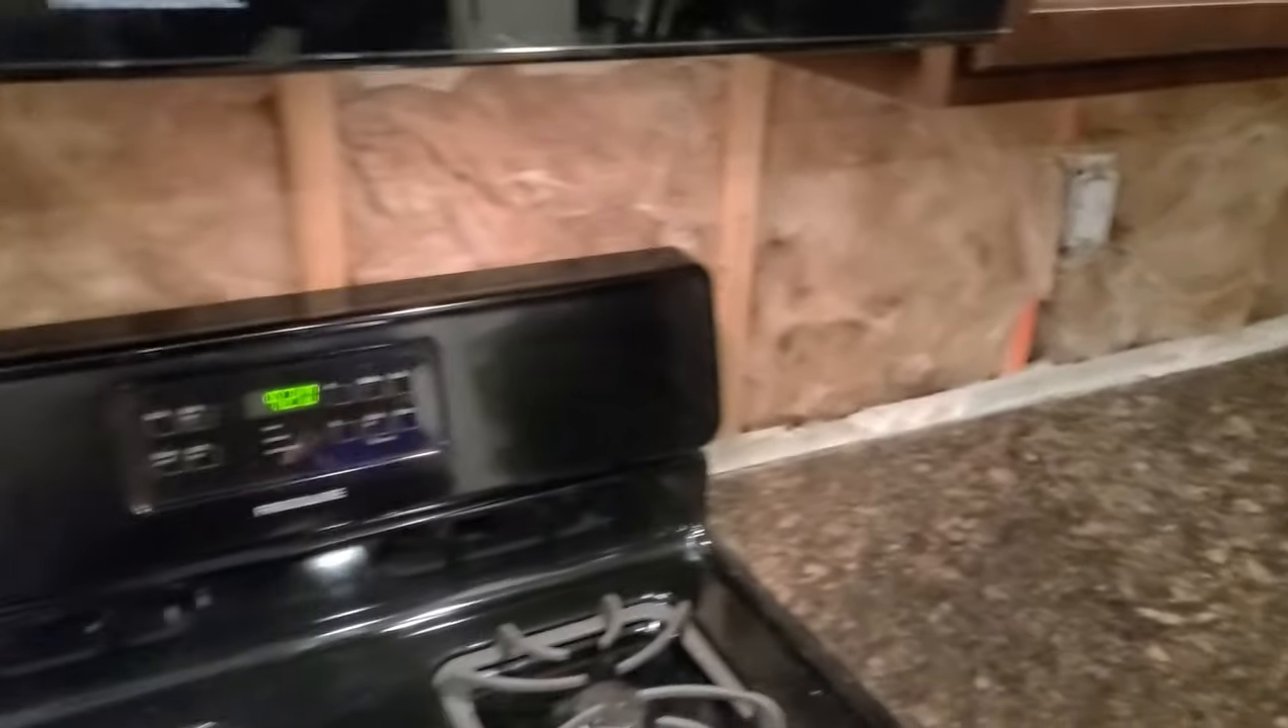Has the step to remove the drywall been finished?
Yes.